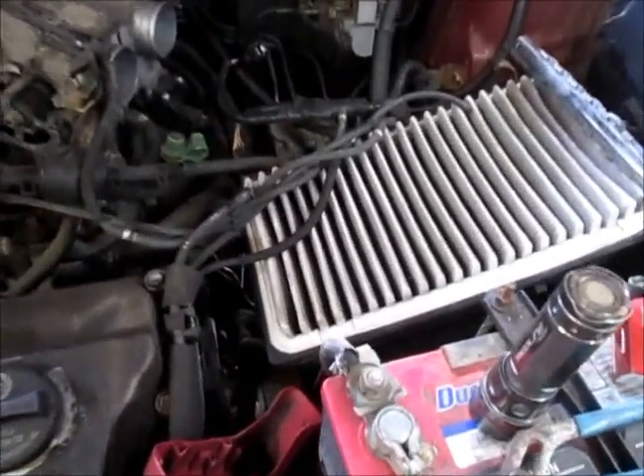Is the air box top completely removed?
Yes.